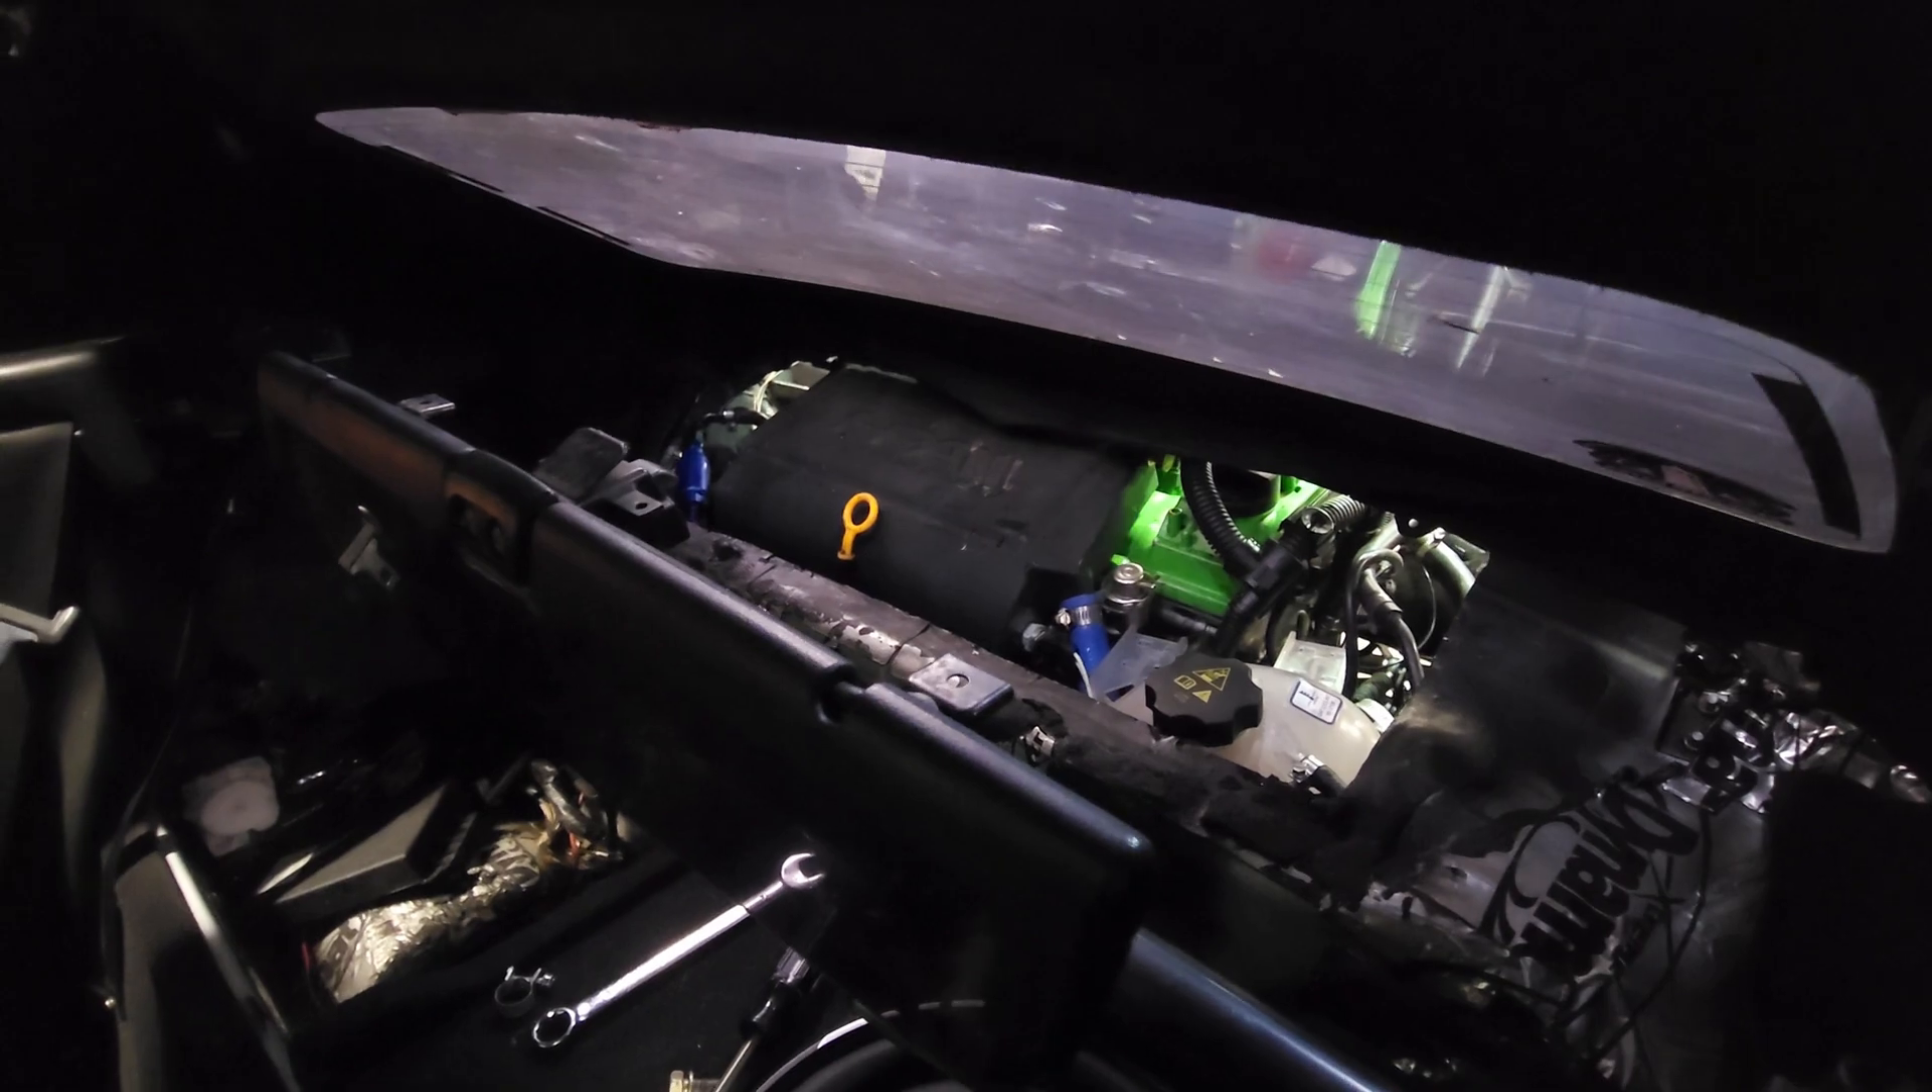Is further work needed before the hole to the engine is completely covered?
Yes.